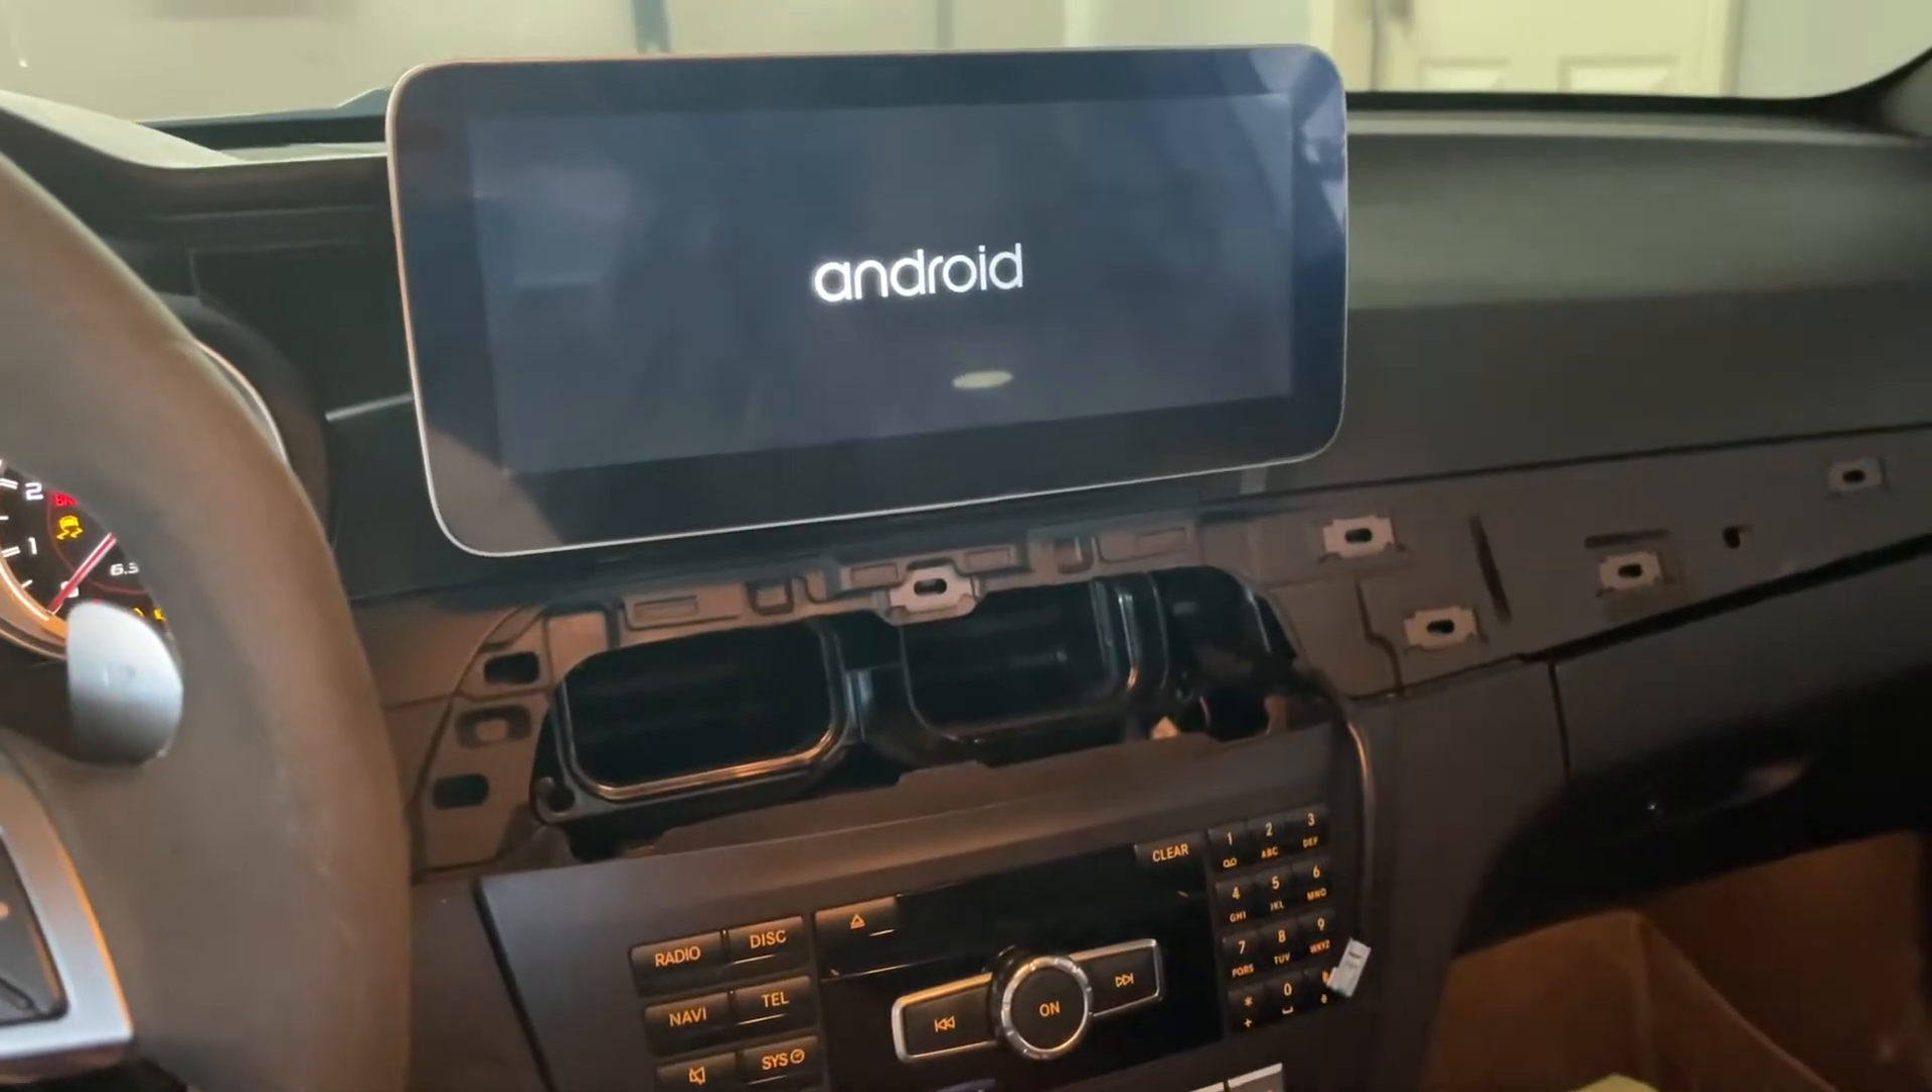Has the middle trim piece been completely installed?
No.